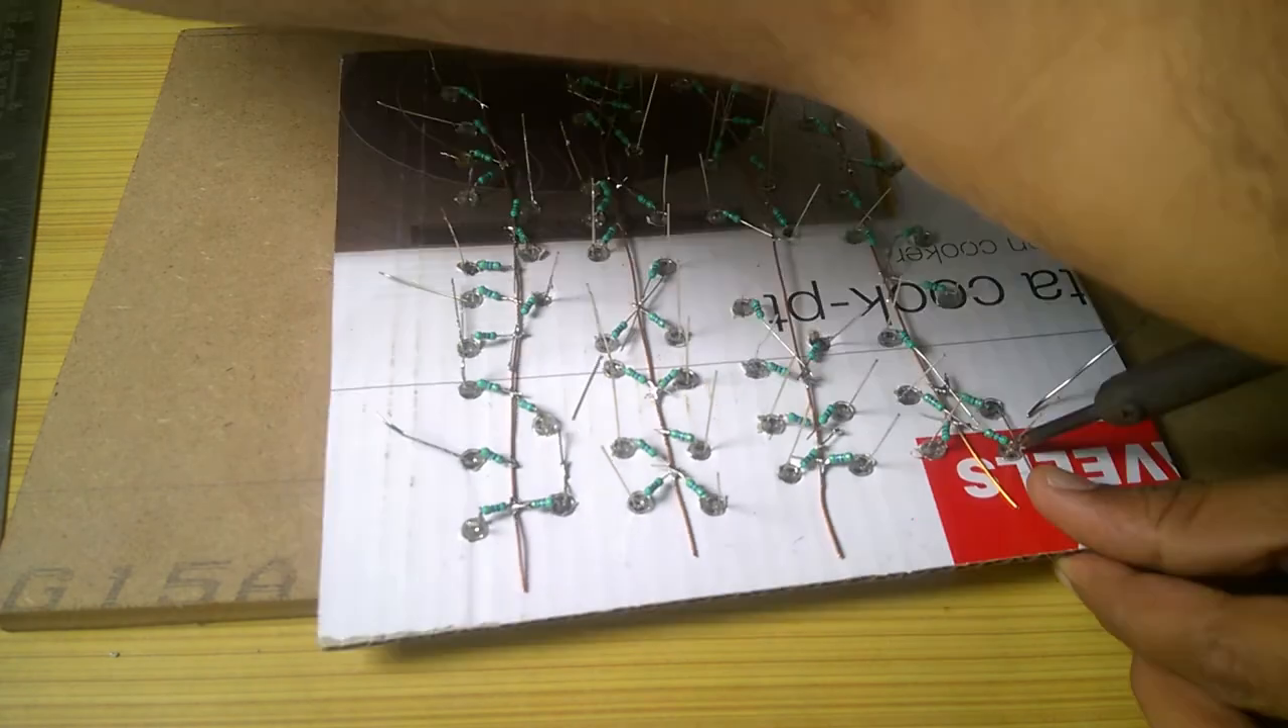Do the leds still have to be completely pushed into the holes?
No.